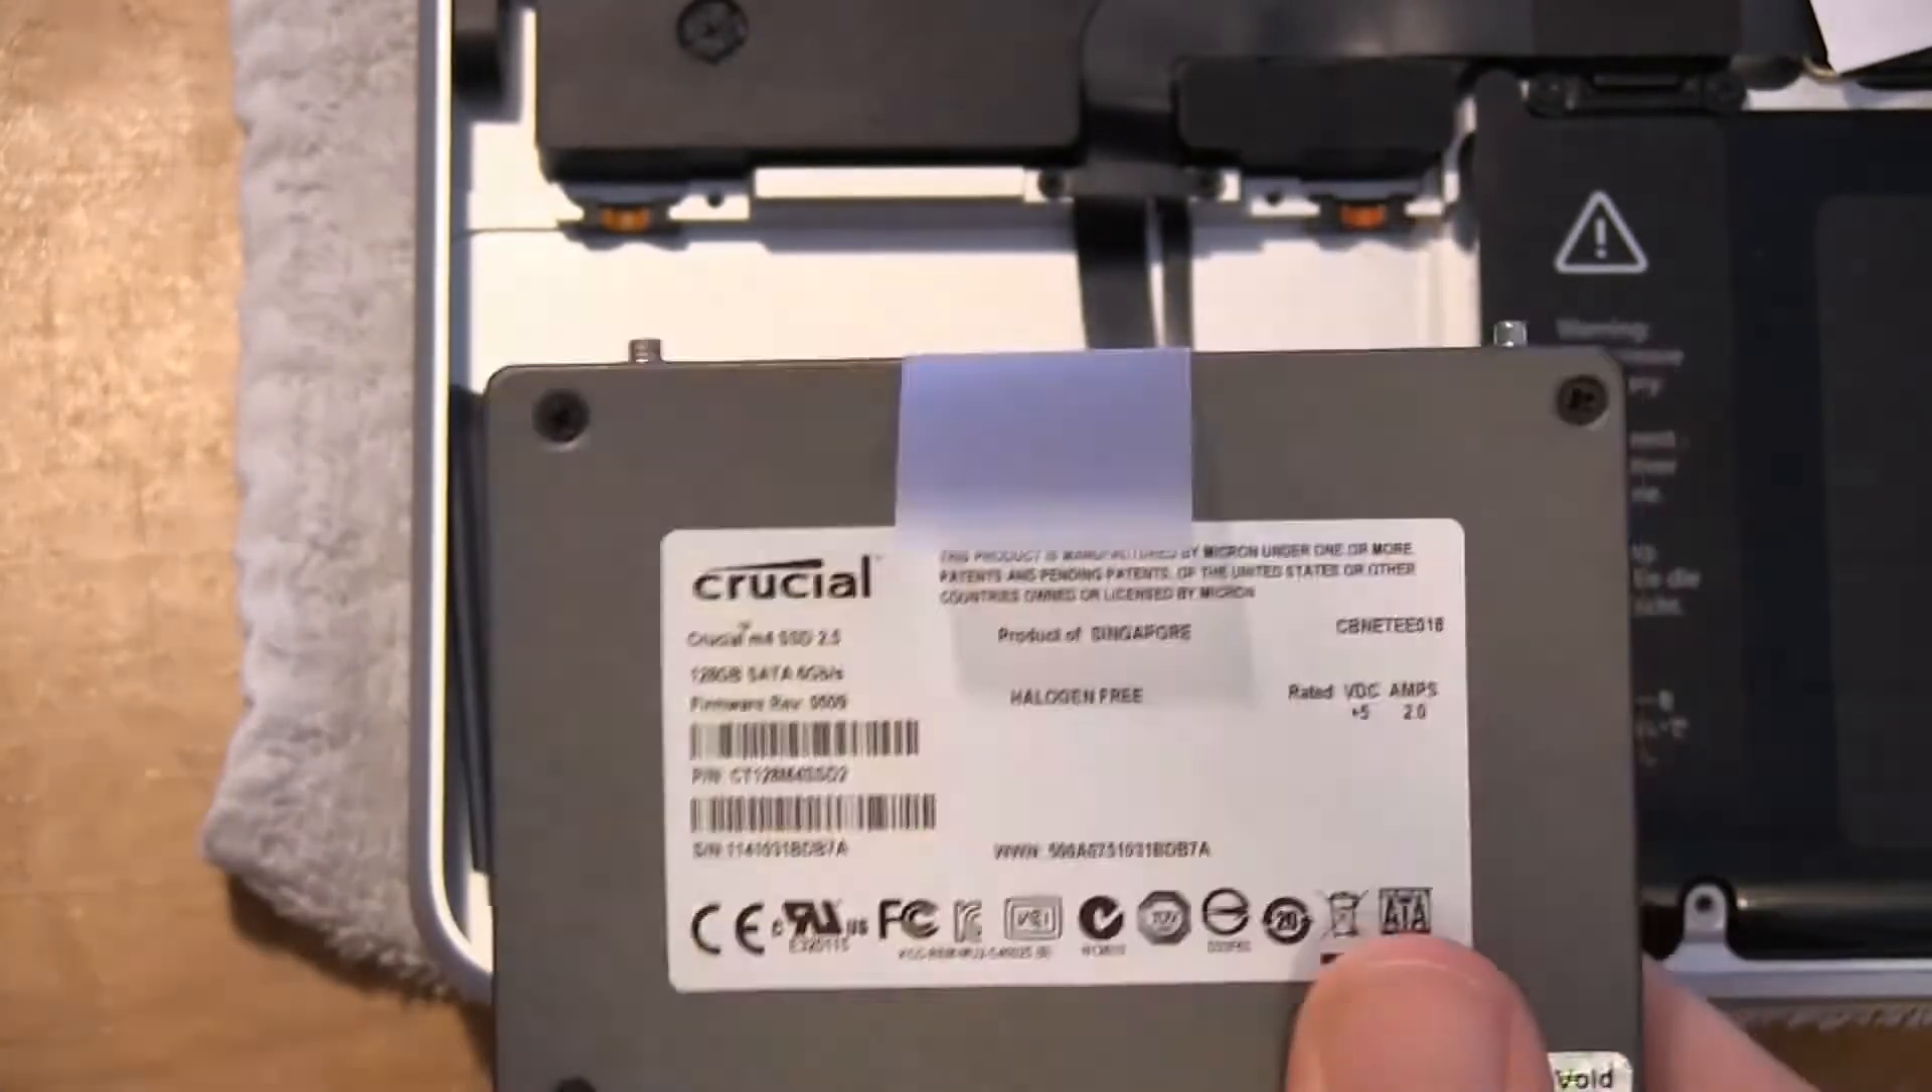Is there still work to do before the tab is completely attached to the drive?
No.